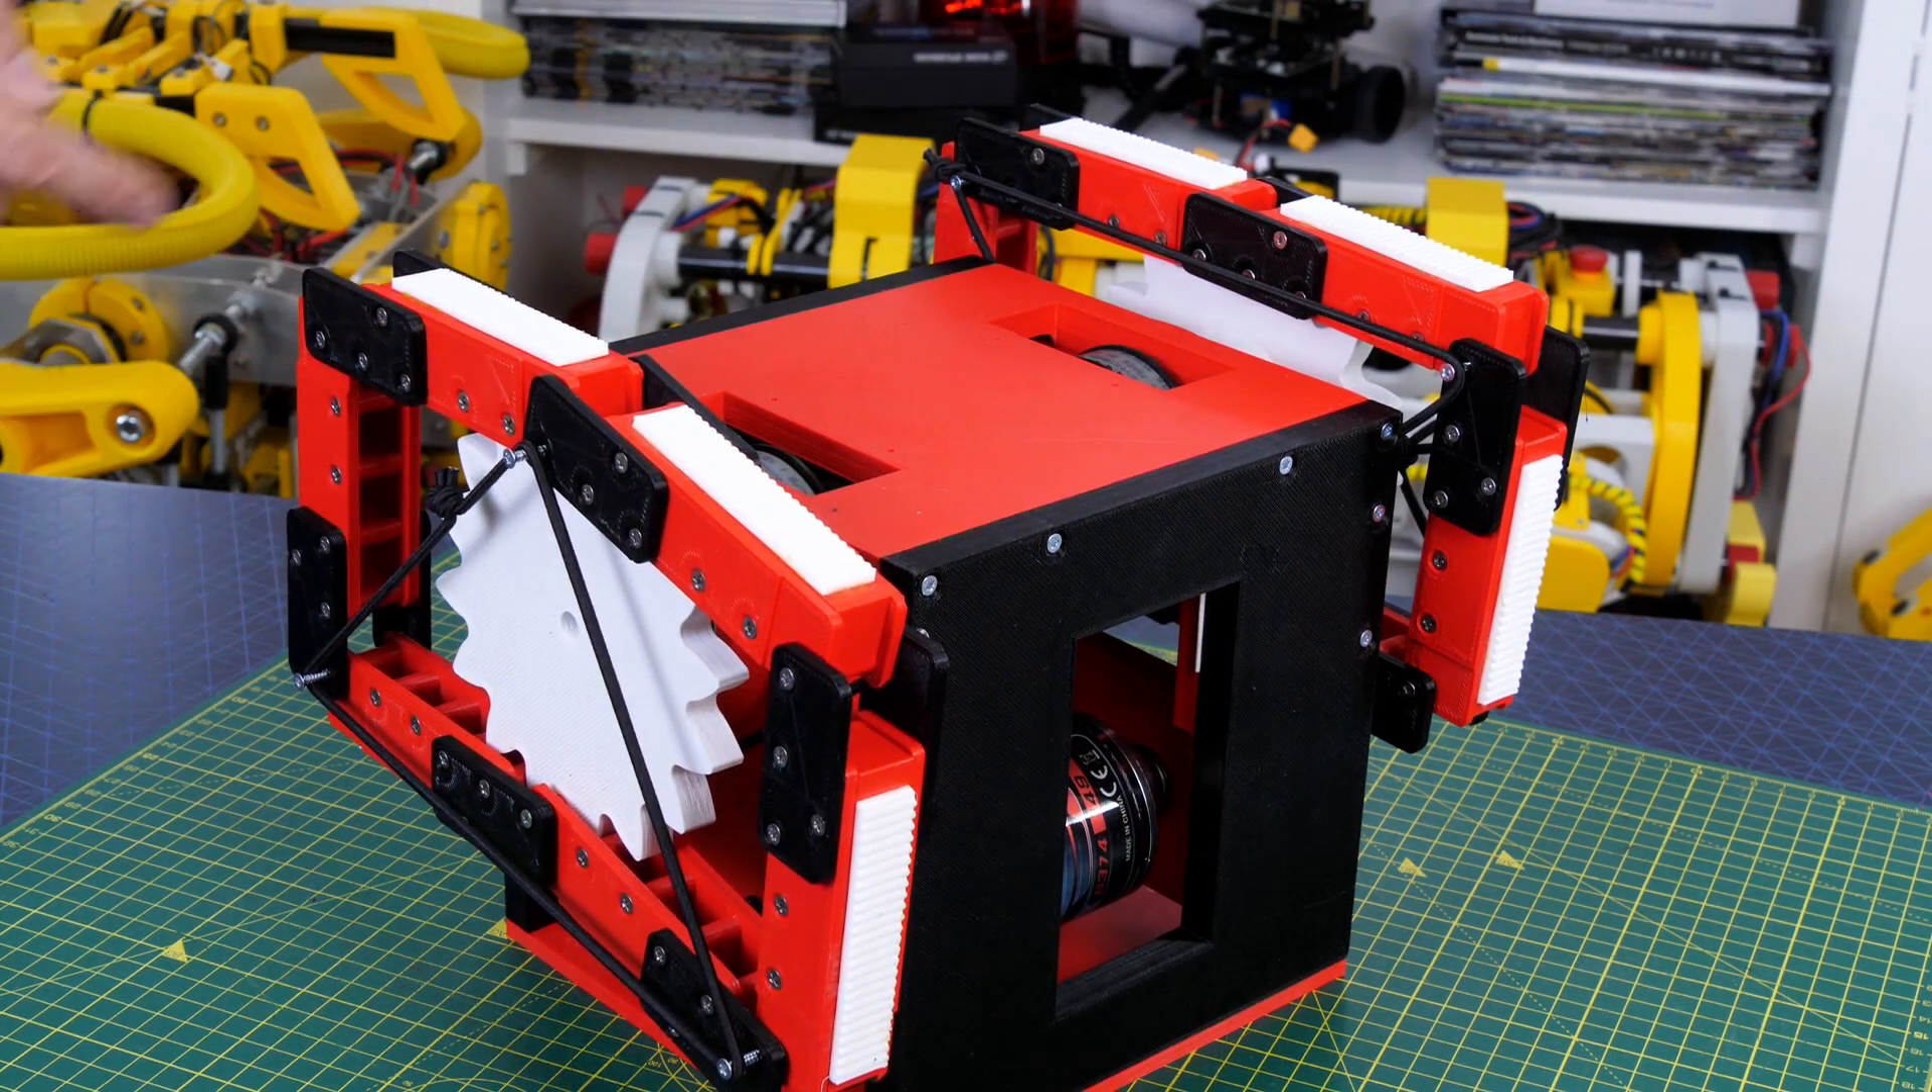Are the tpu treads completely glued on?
Yes.